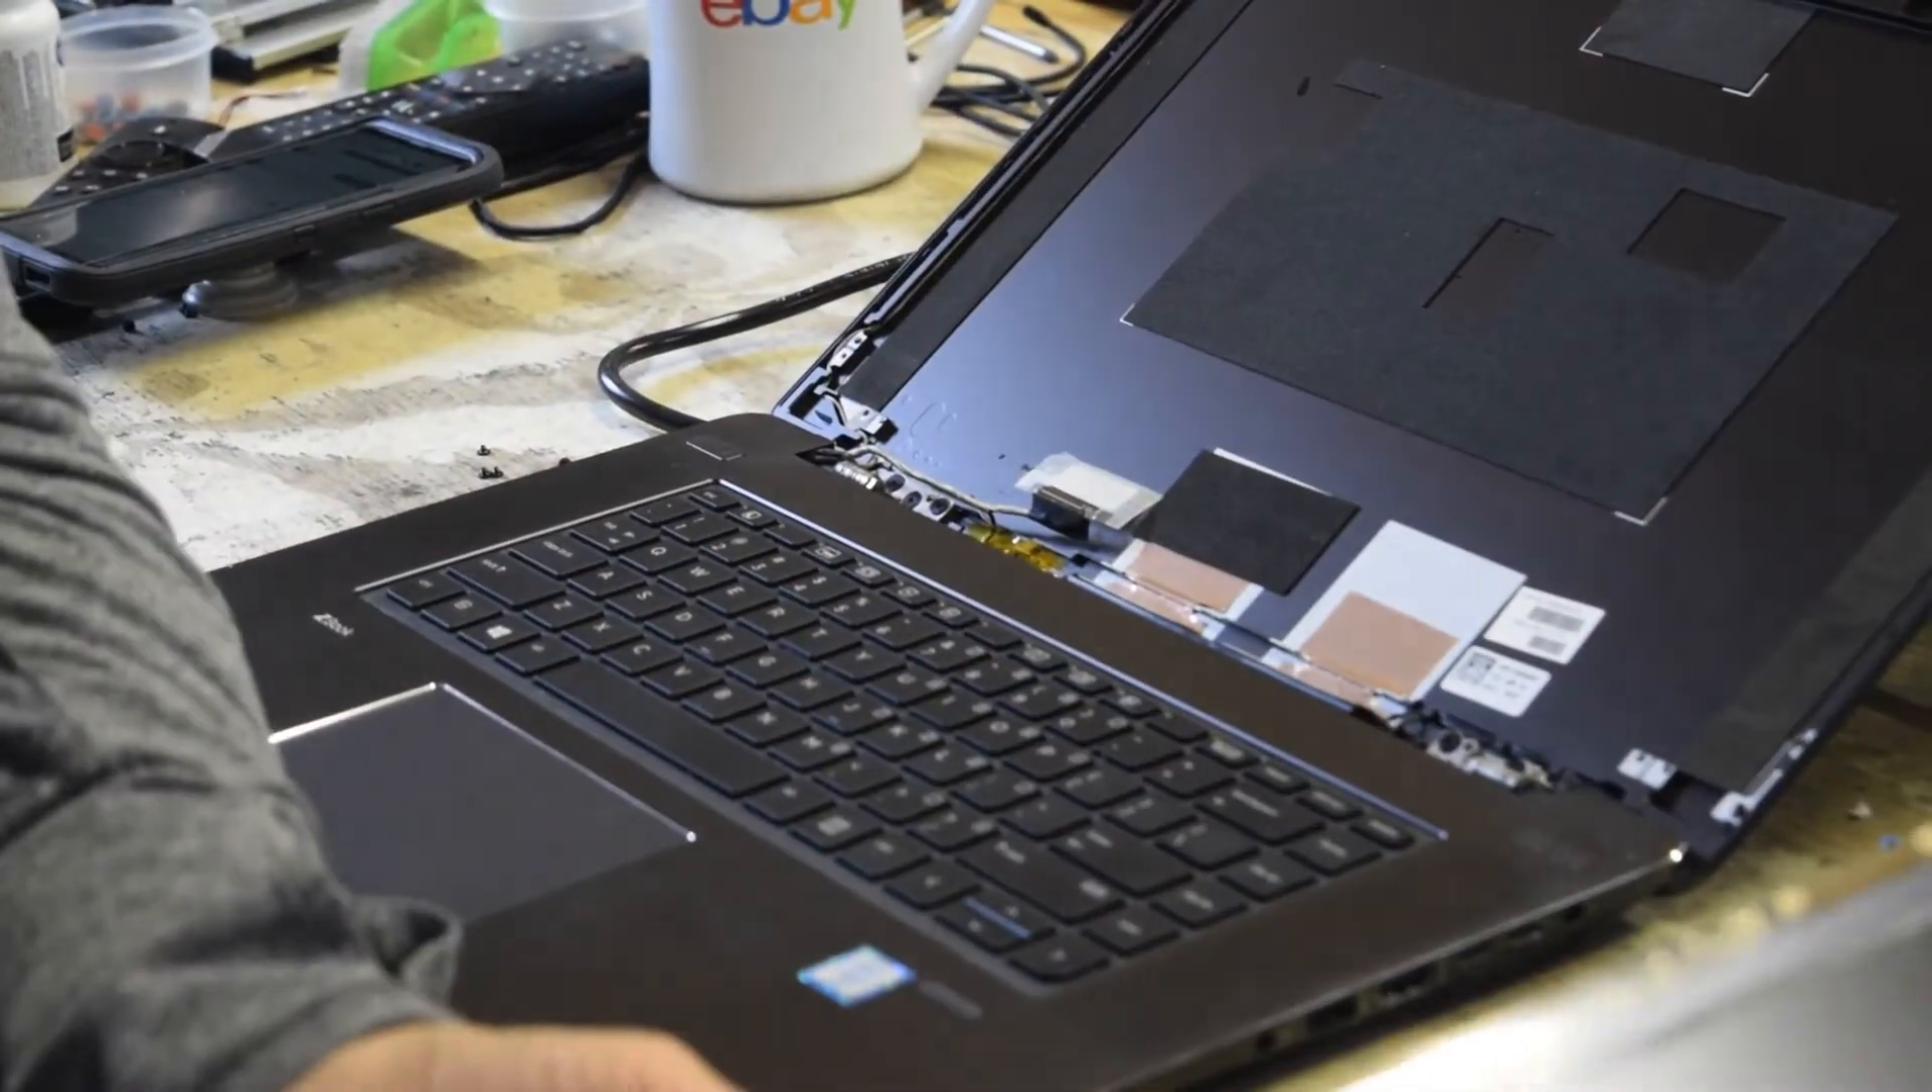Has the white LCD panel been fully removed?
Yes.